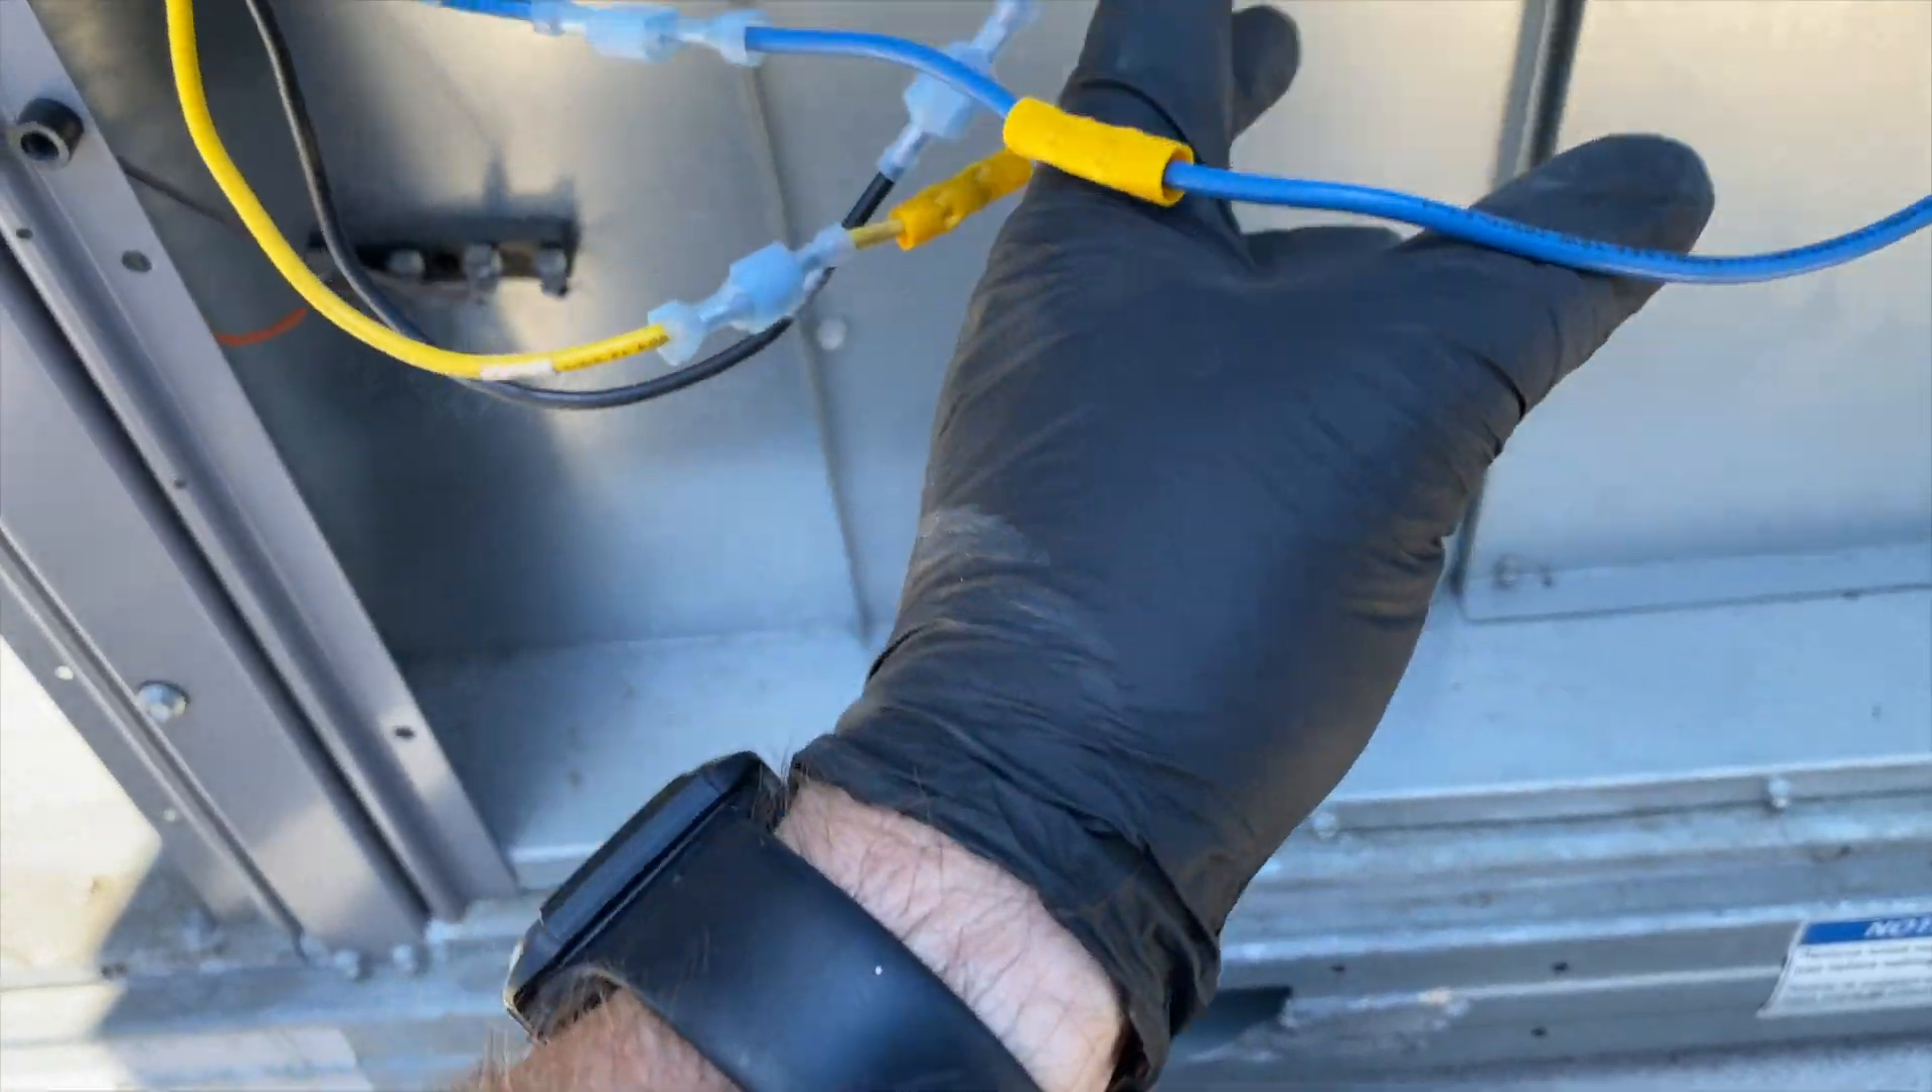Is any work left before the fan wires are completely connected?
No.